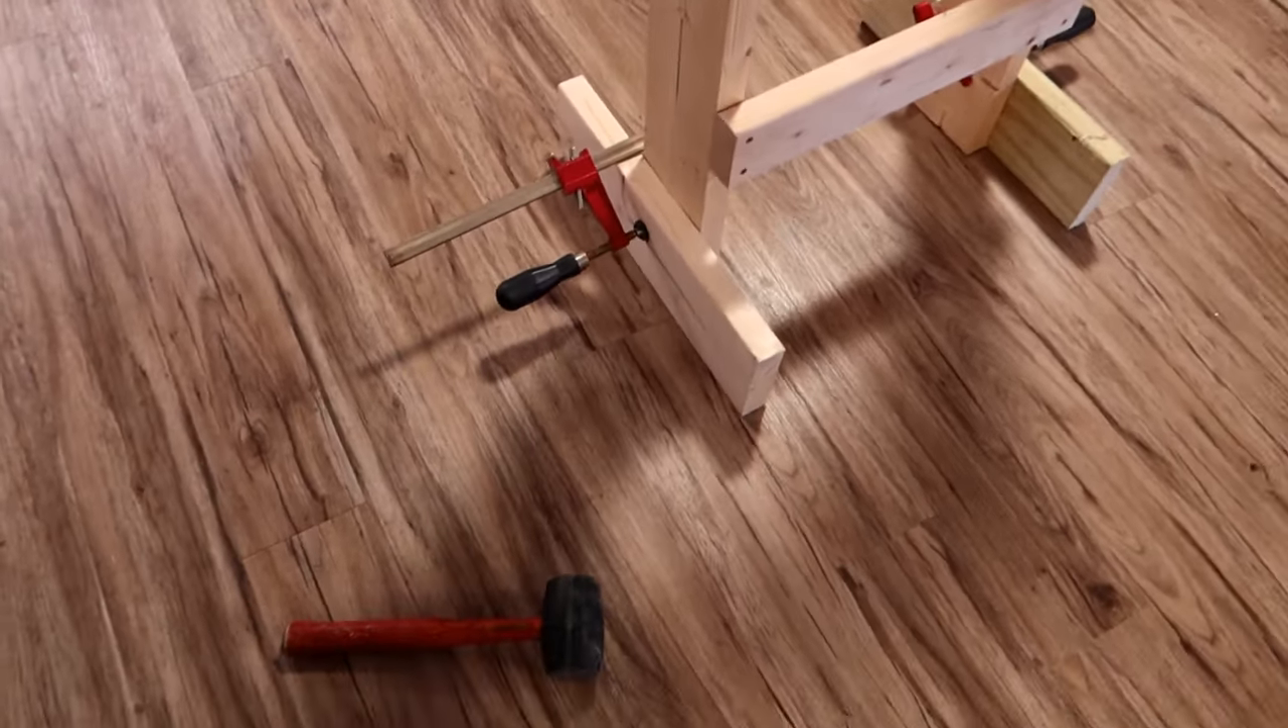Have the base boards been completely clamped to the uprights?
Yes.